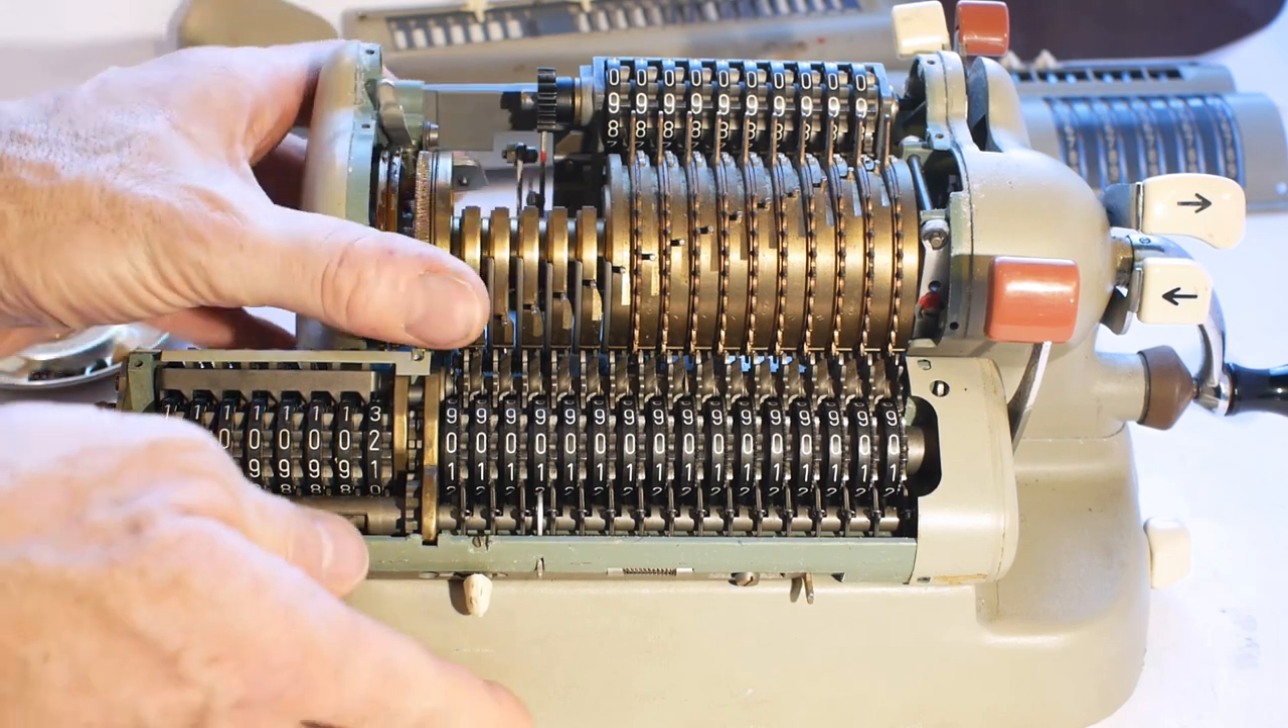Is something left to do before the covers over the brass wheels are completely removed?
No.